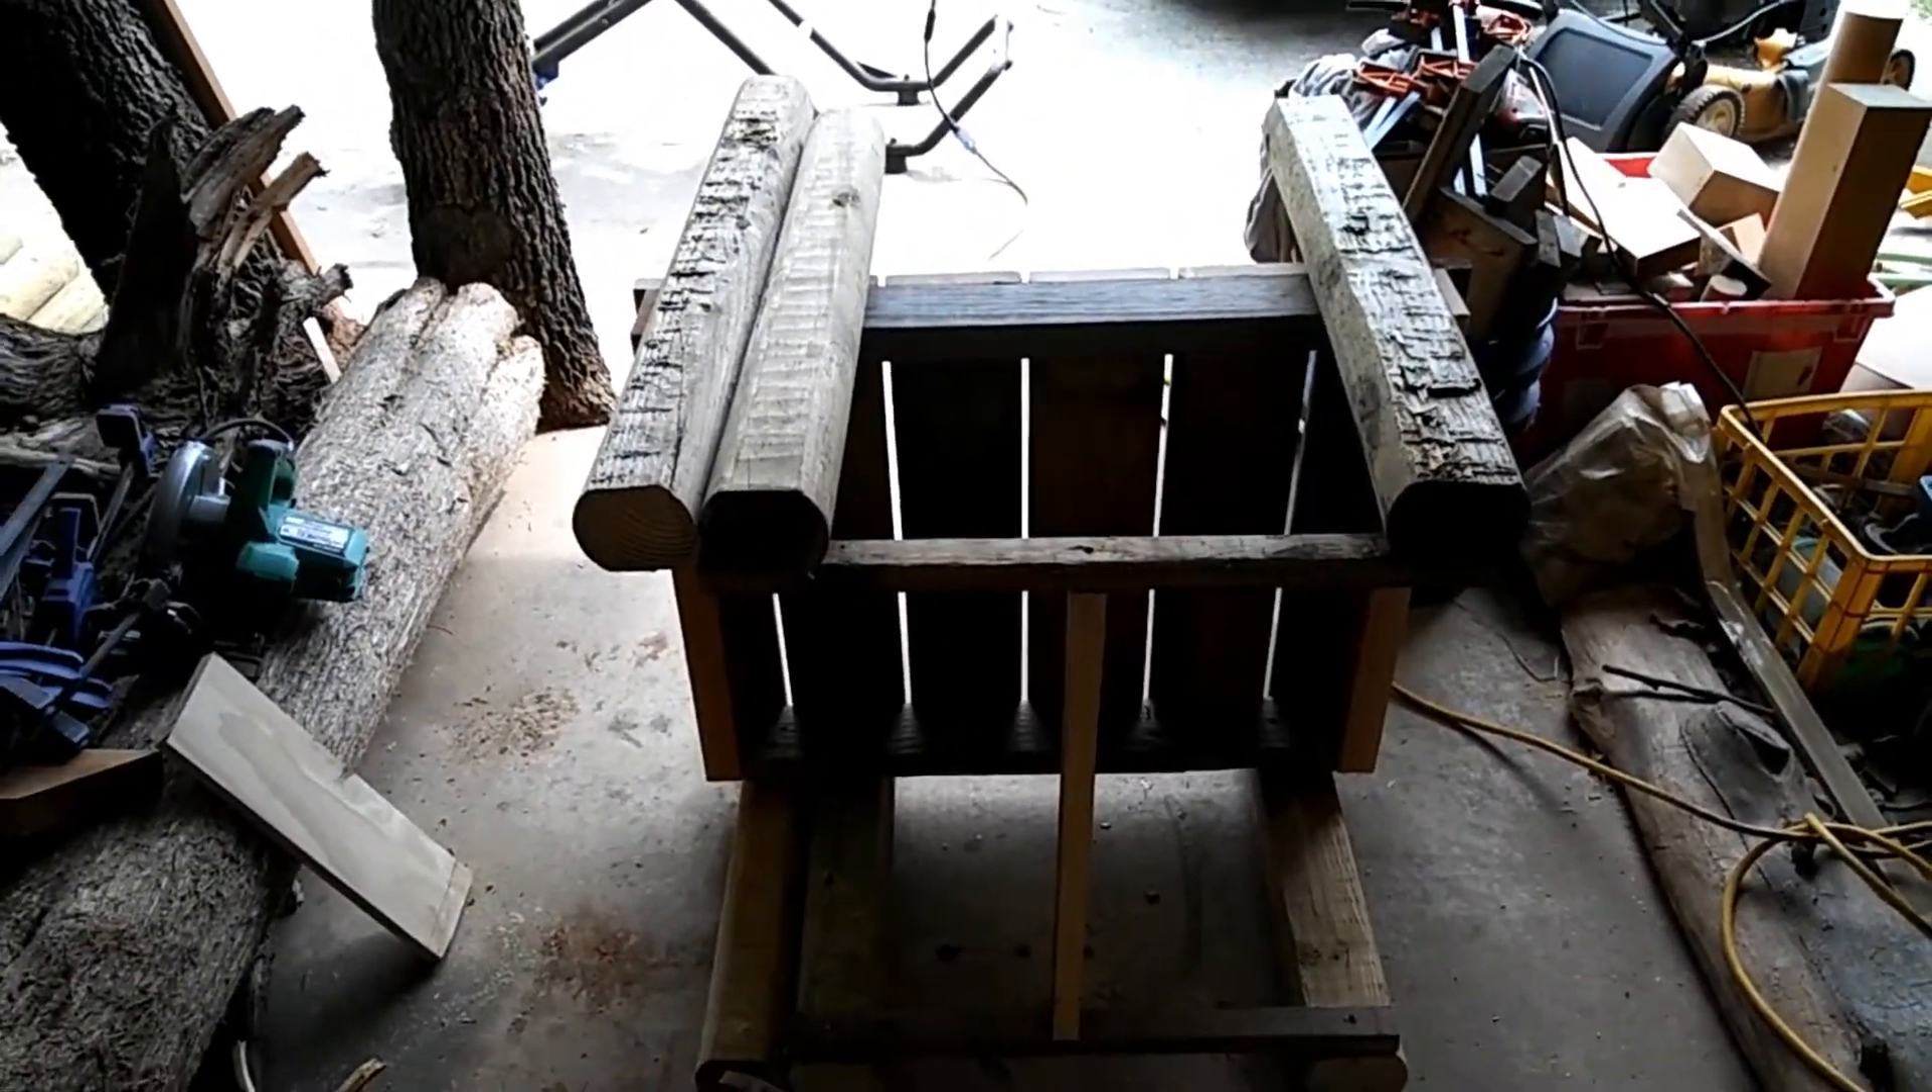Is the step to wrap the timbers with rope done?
No.